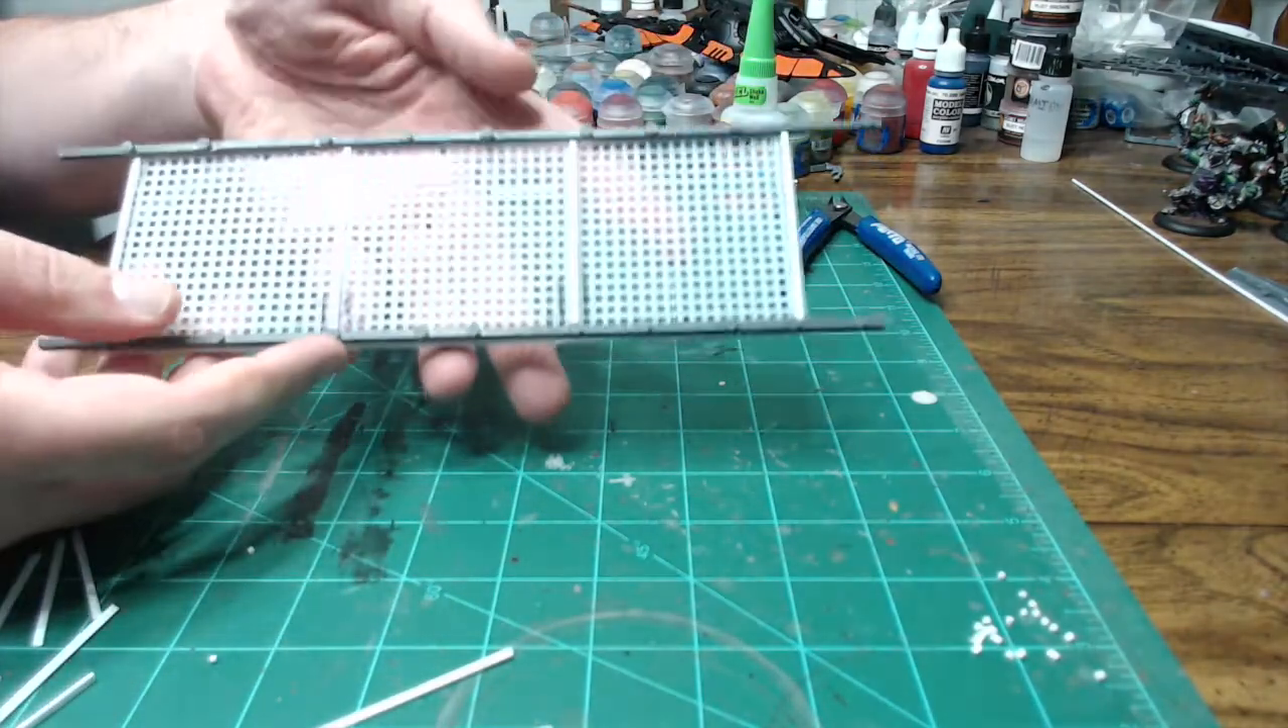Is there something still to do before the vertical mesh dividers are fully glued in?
No.